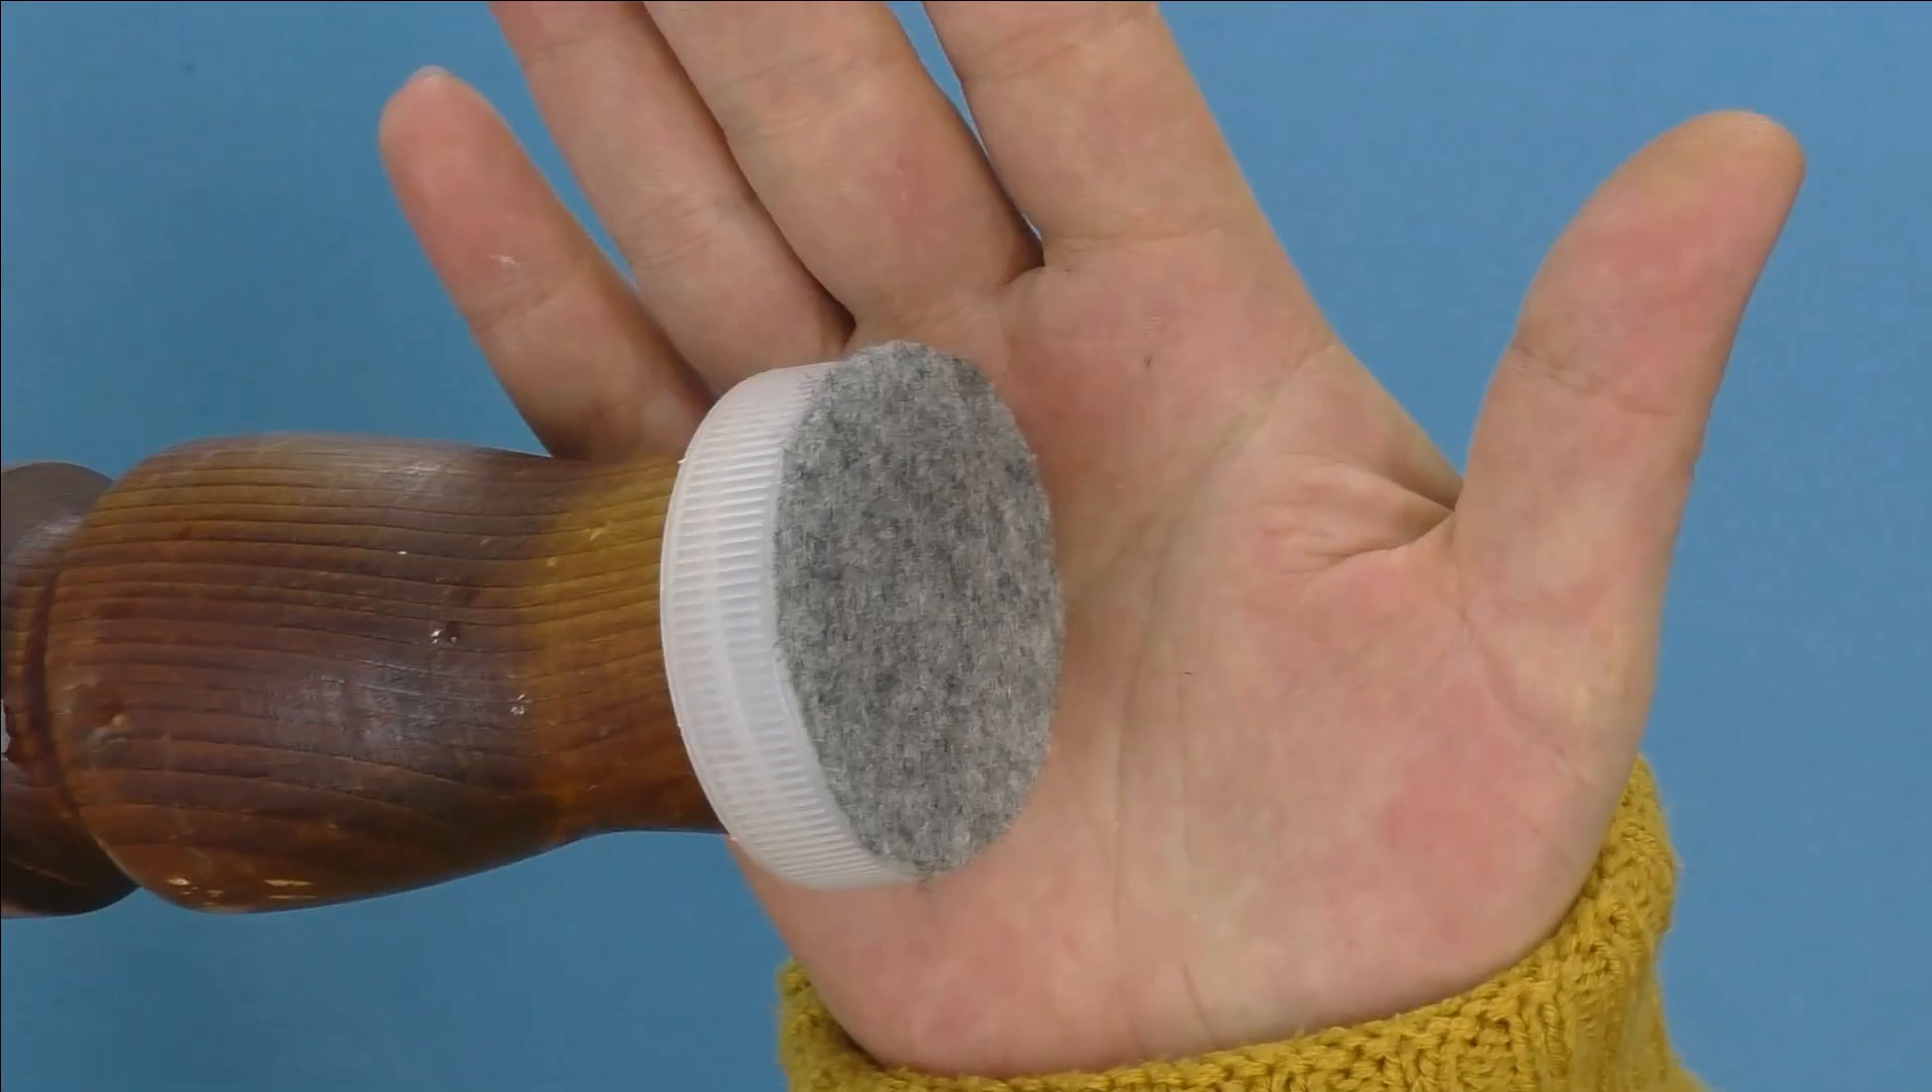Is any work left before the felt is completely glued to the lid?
No.